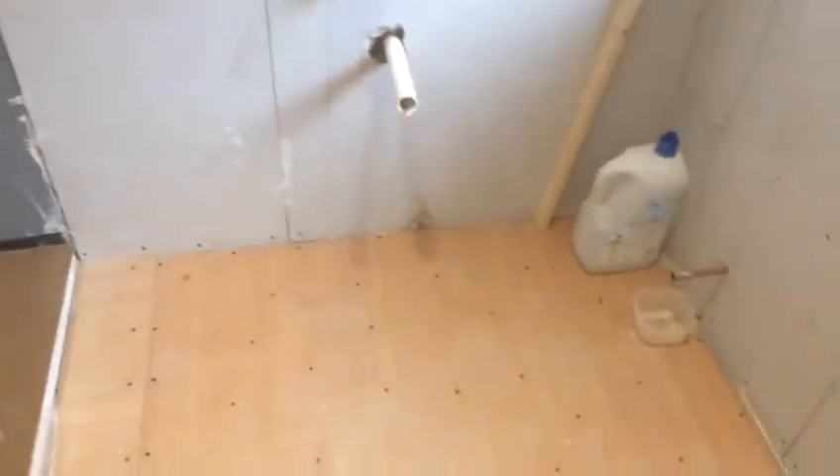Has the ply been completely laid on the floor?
Yes.